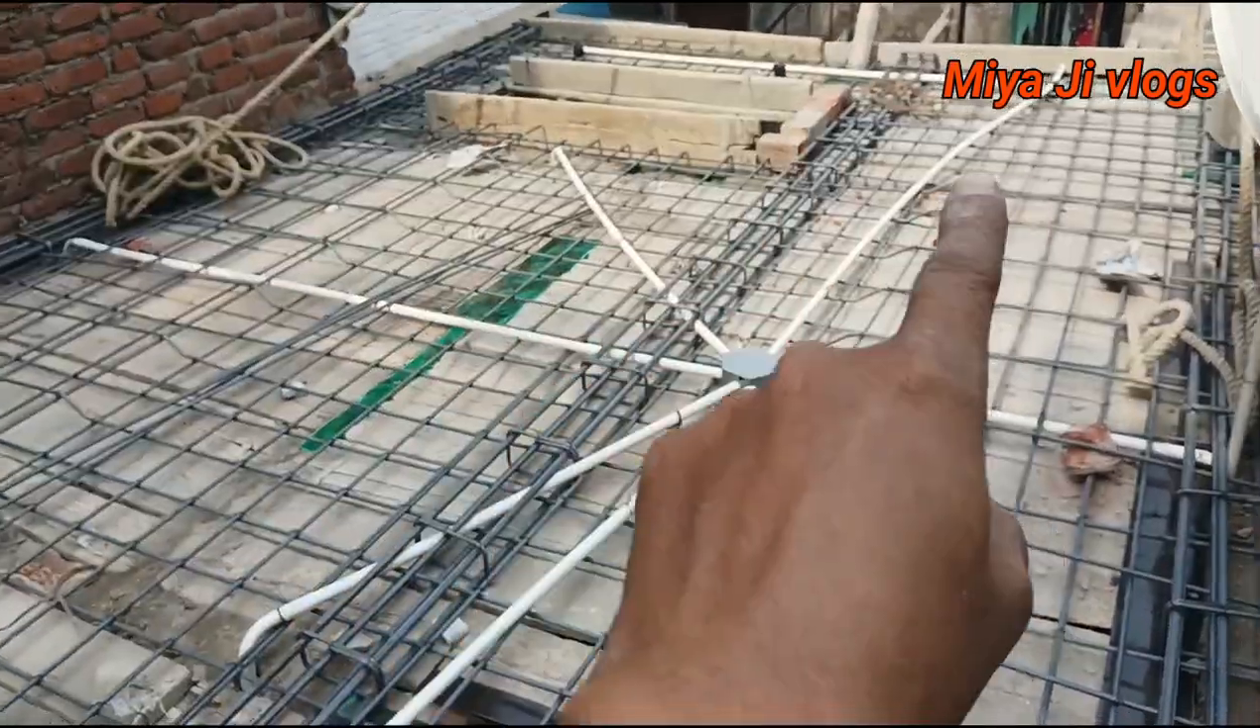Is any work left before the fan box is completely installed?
No.